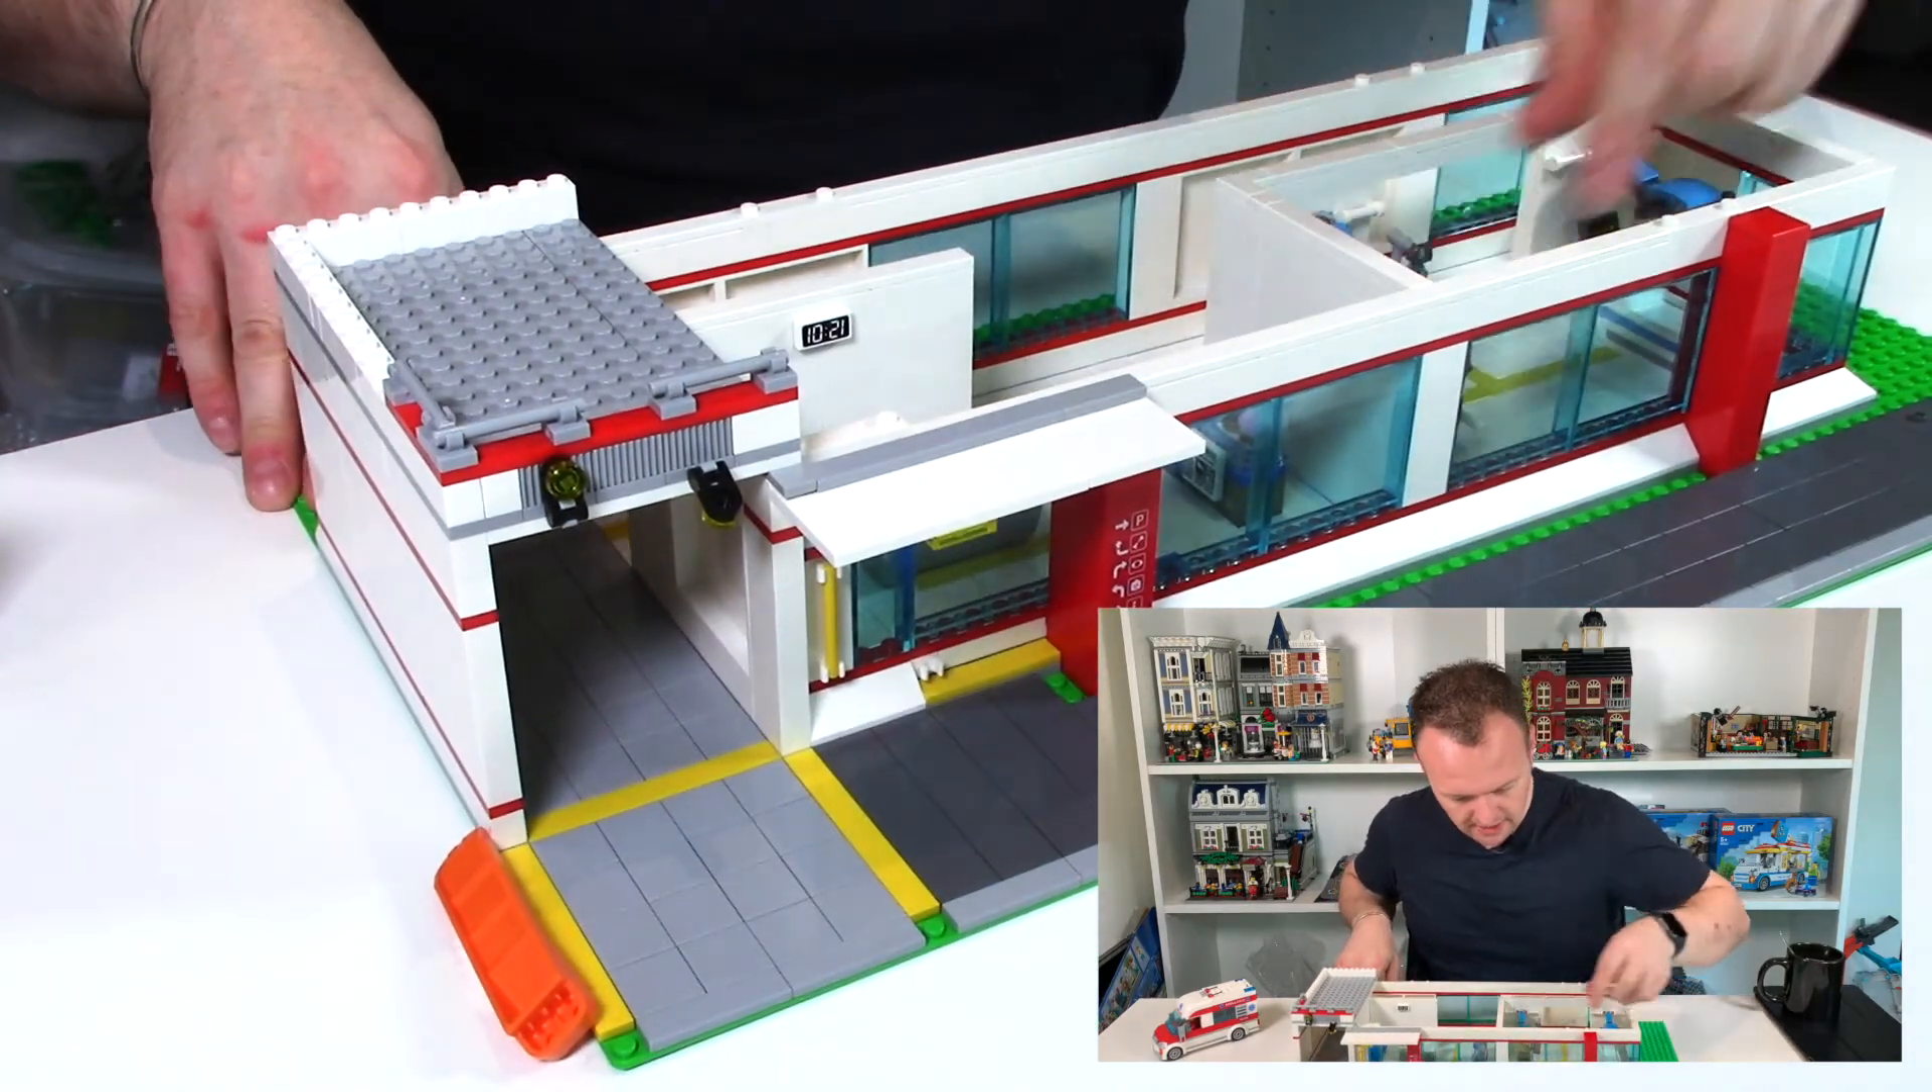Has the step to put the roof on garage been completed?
Yes.